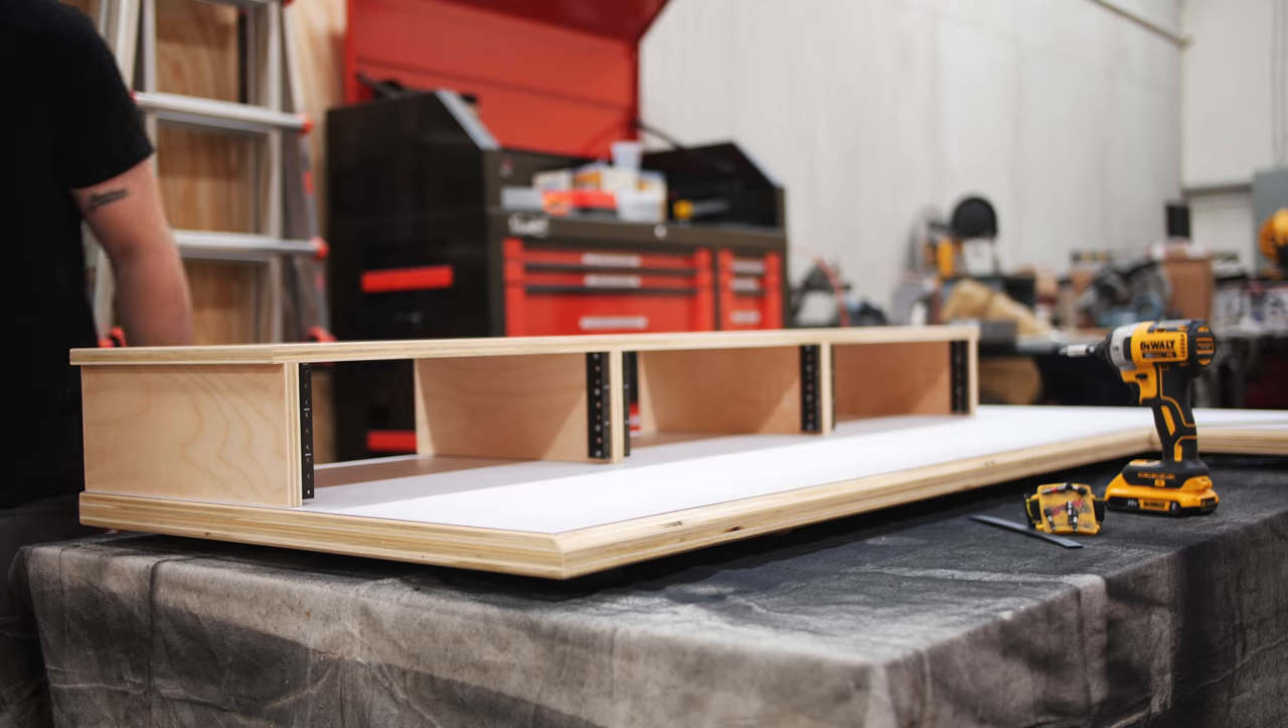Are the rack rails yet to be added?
No.